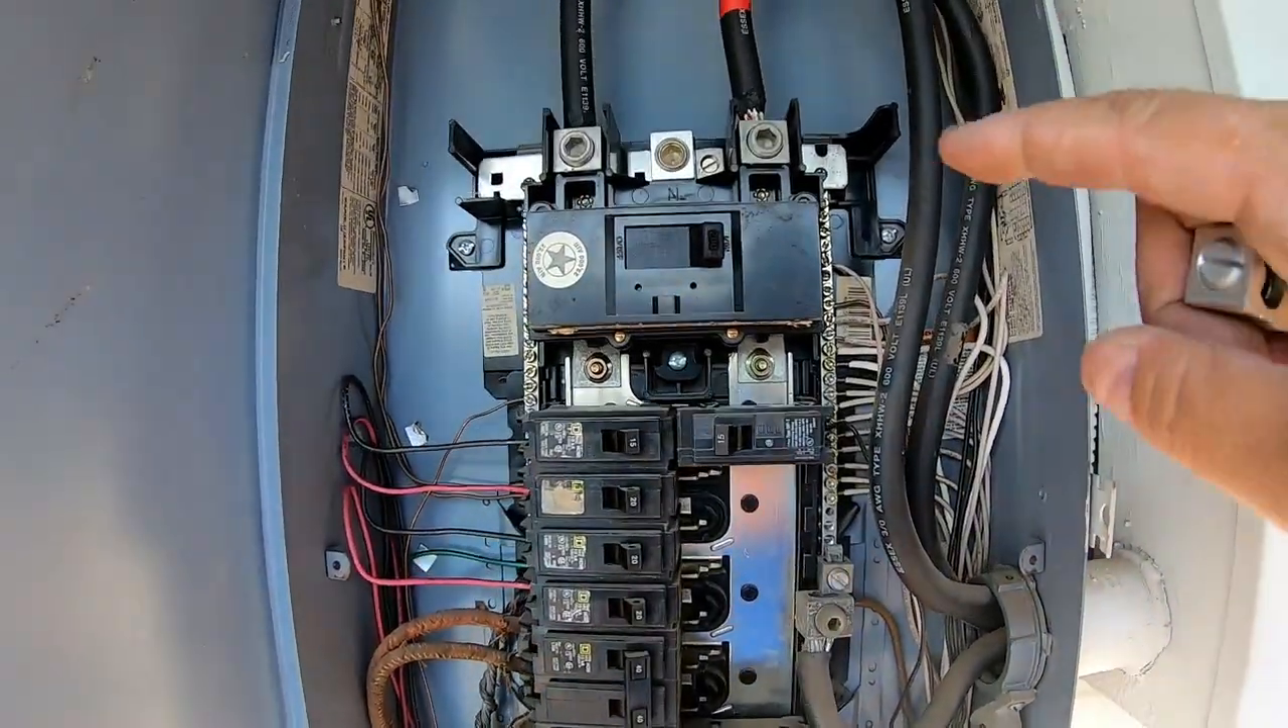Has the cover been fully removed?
Yes.